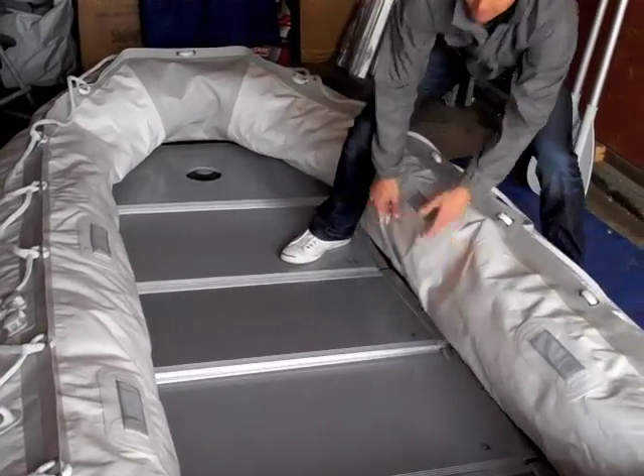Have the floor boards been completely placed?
Yes.